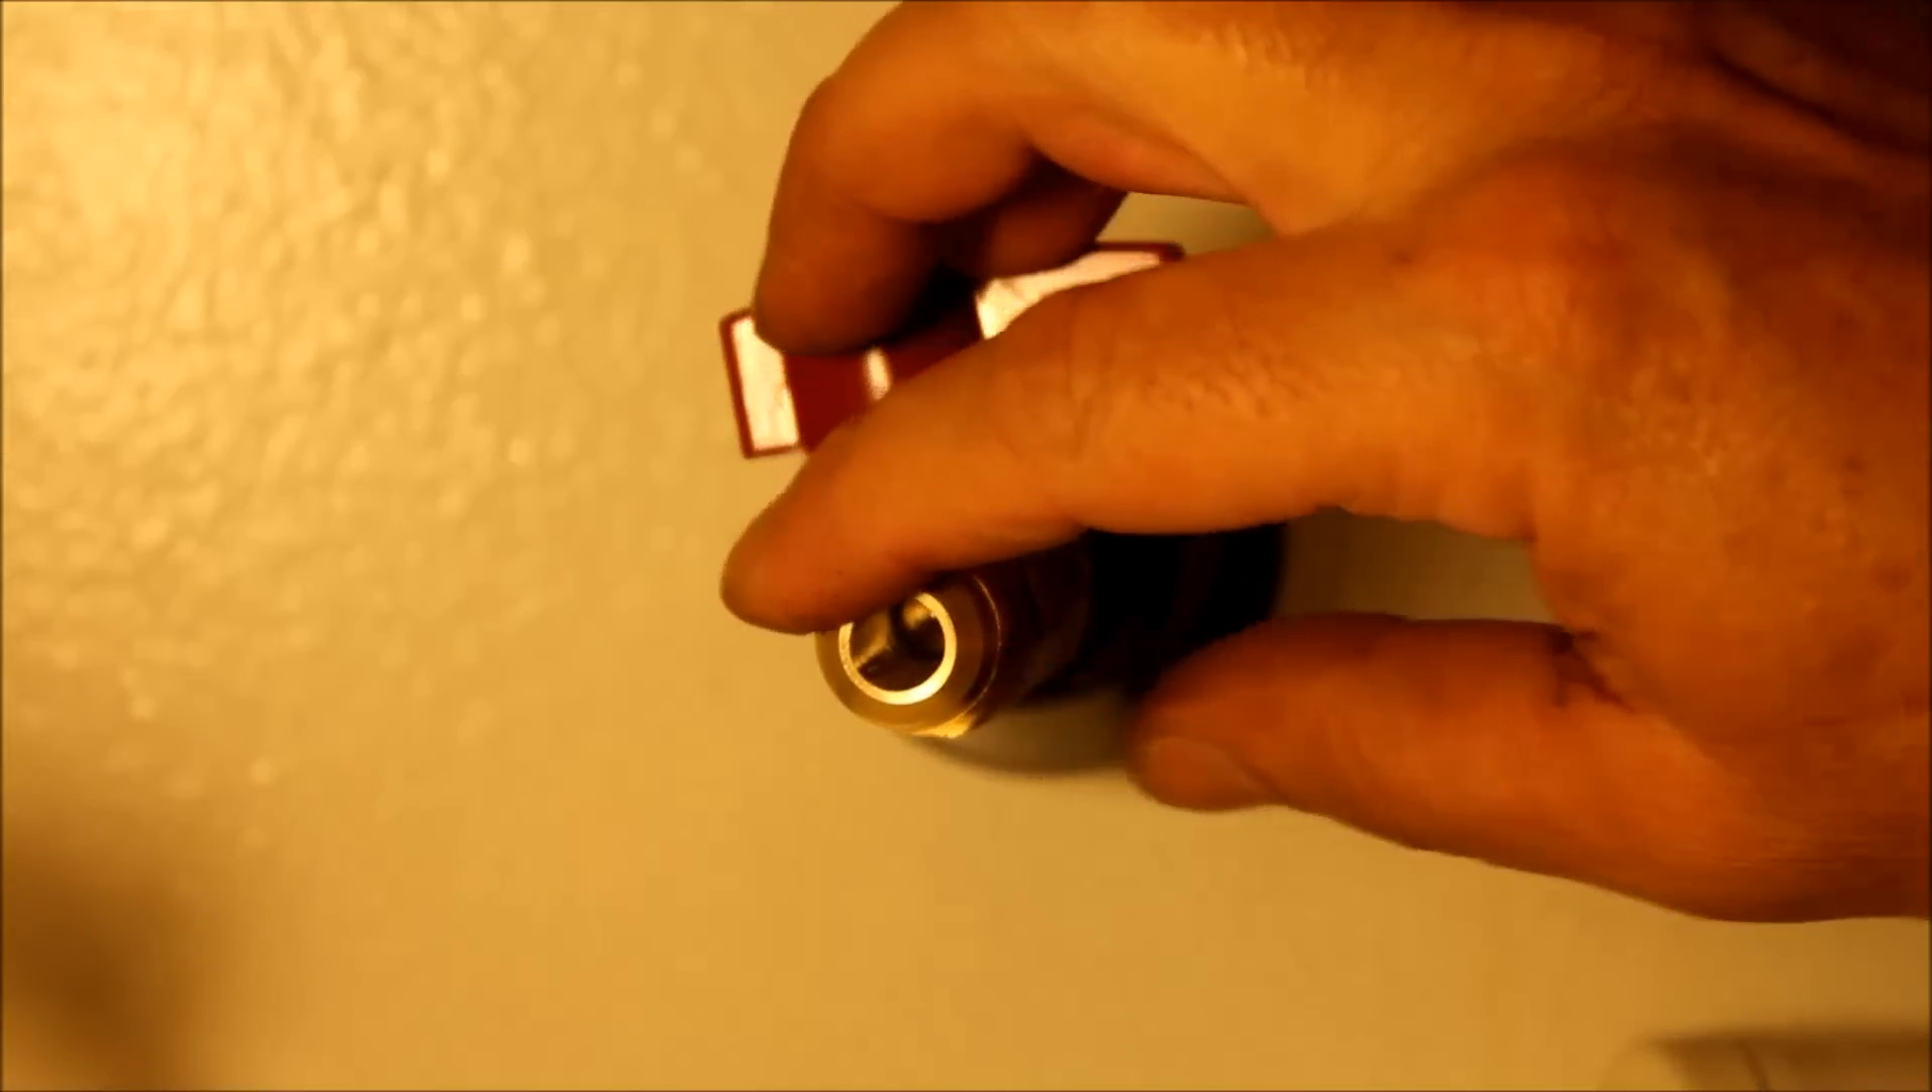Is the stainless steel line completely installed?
No.